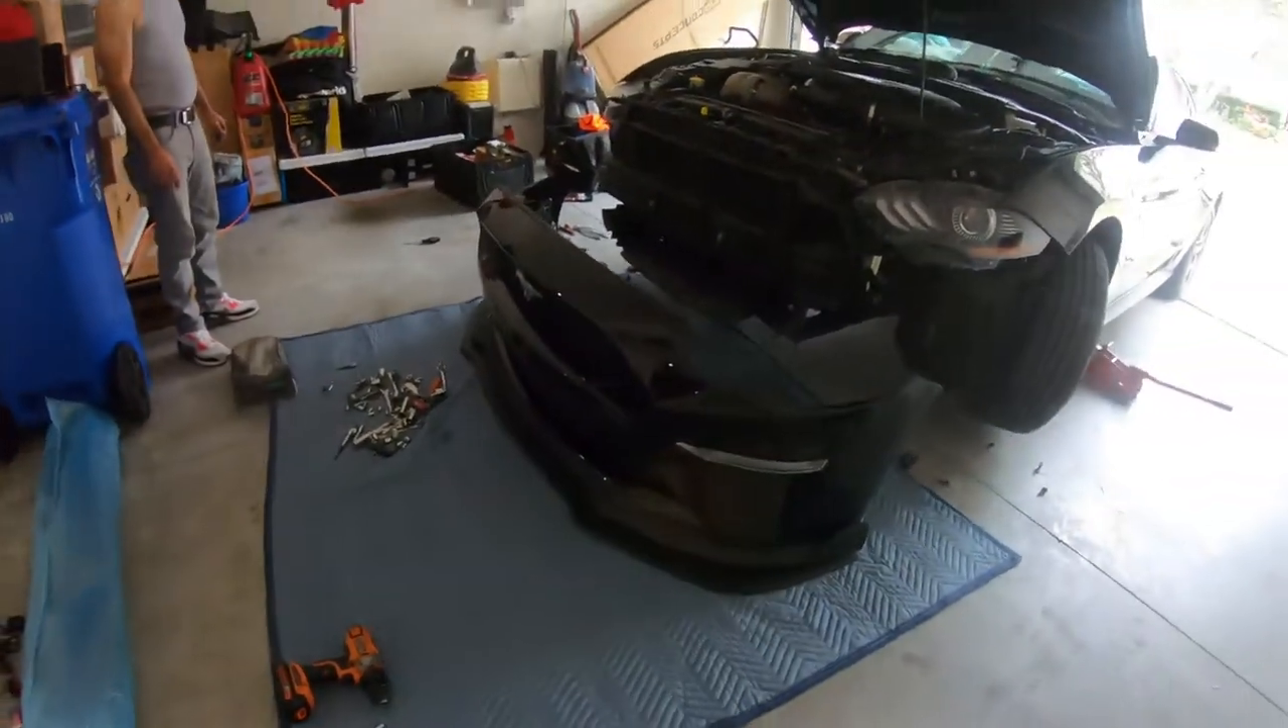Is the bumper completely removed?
Yes.